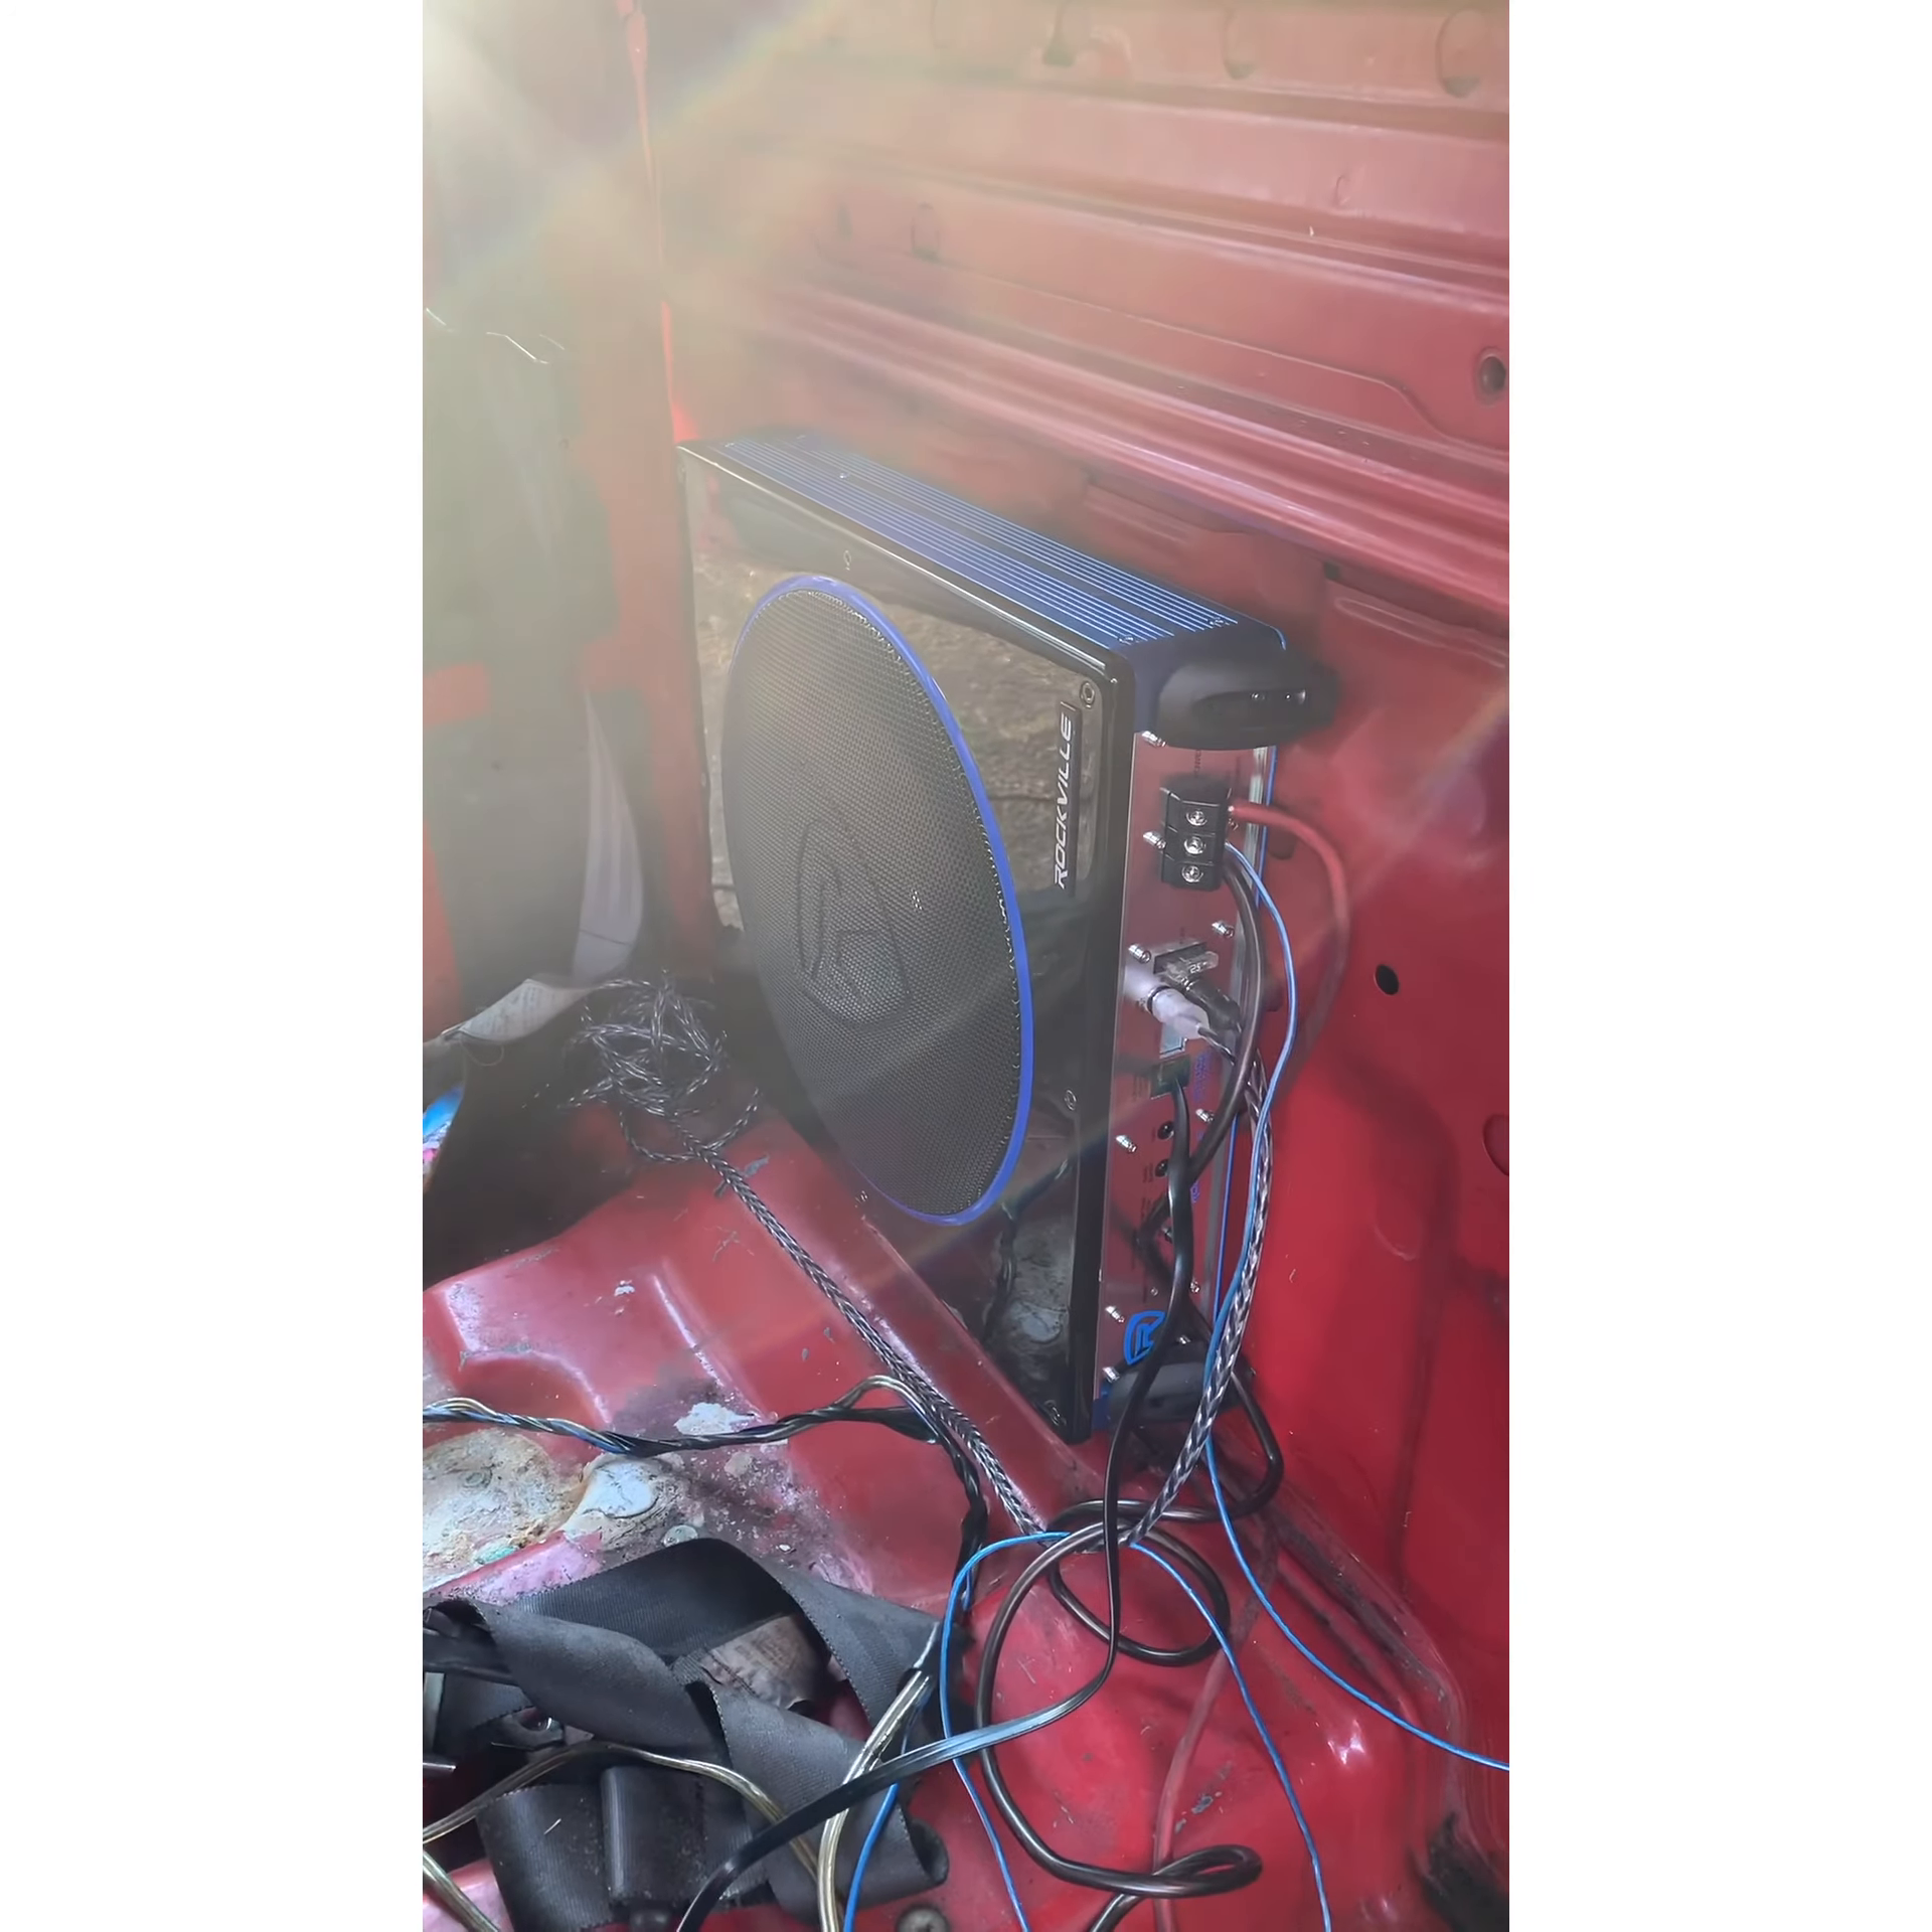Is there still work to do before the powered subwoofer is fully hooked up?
No.